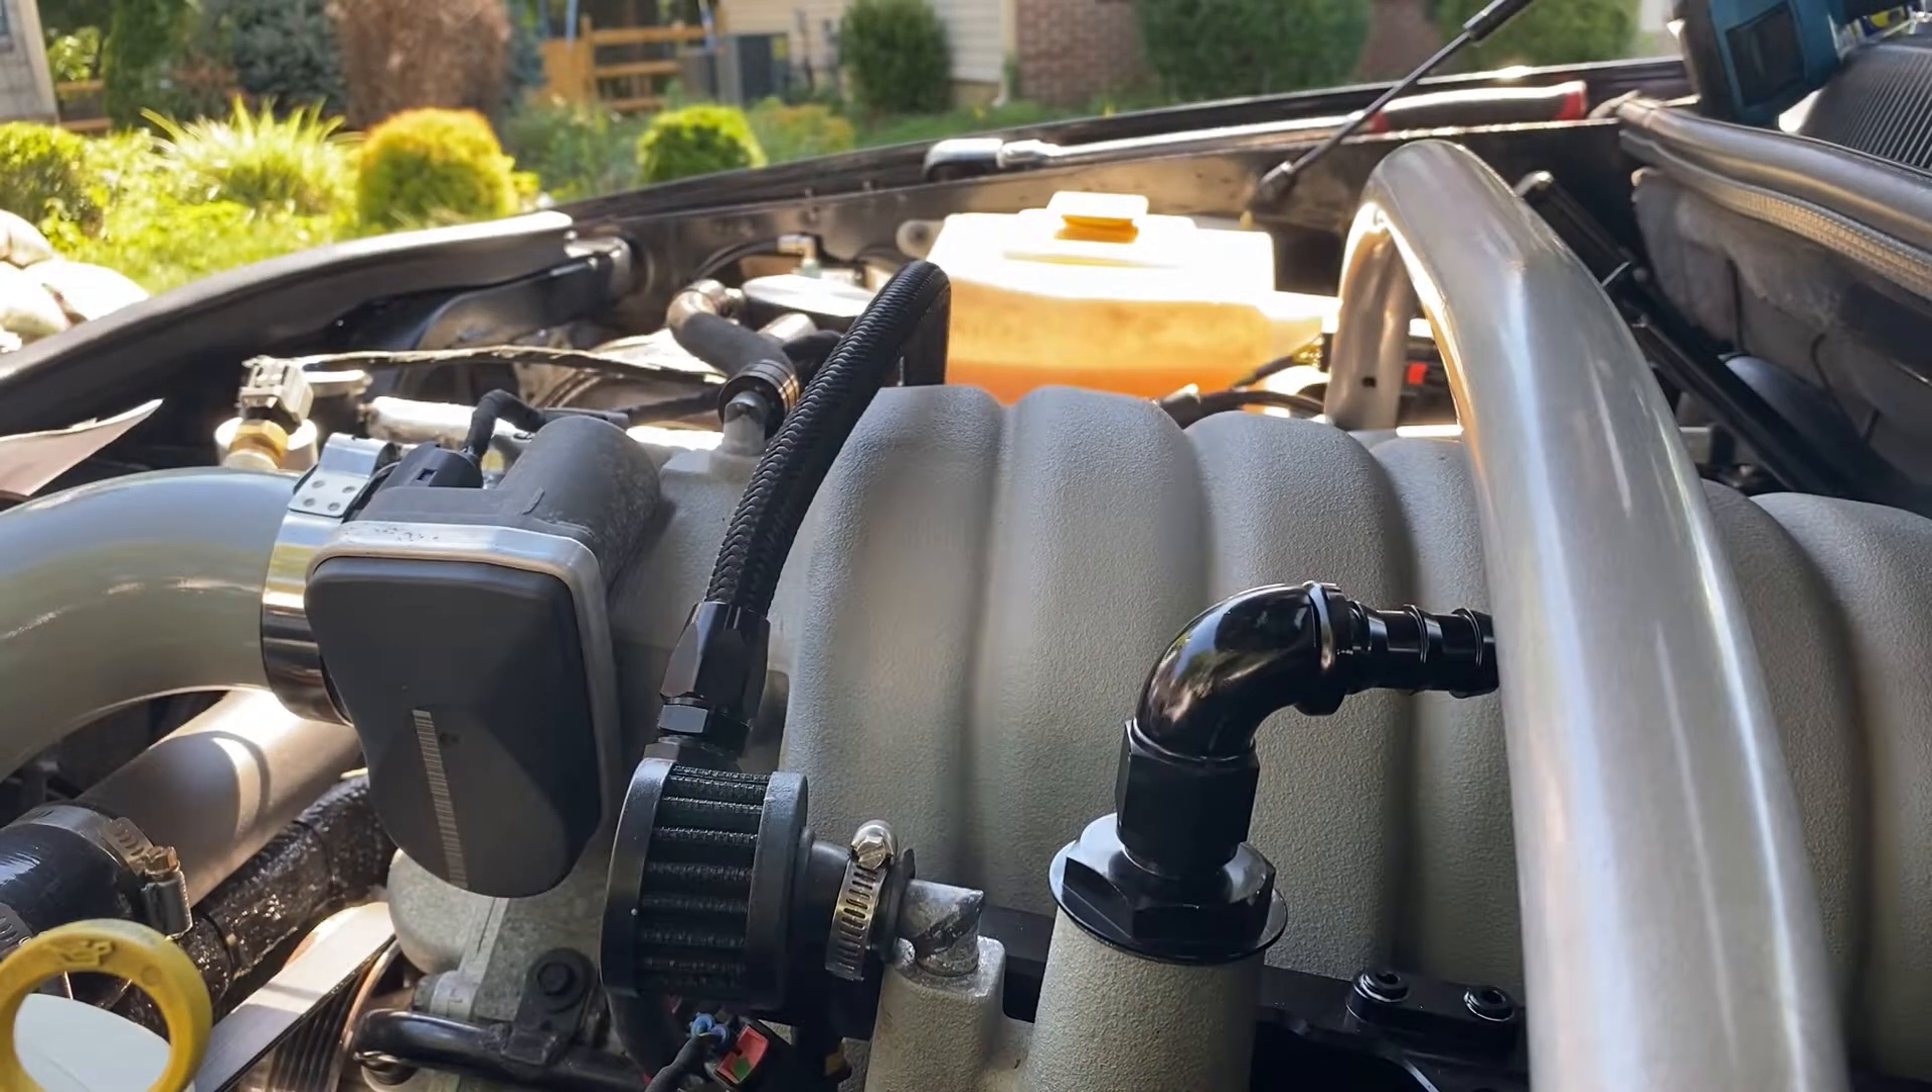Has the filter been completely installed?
Yes.